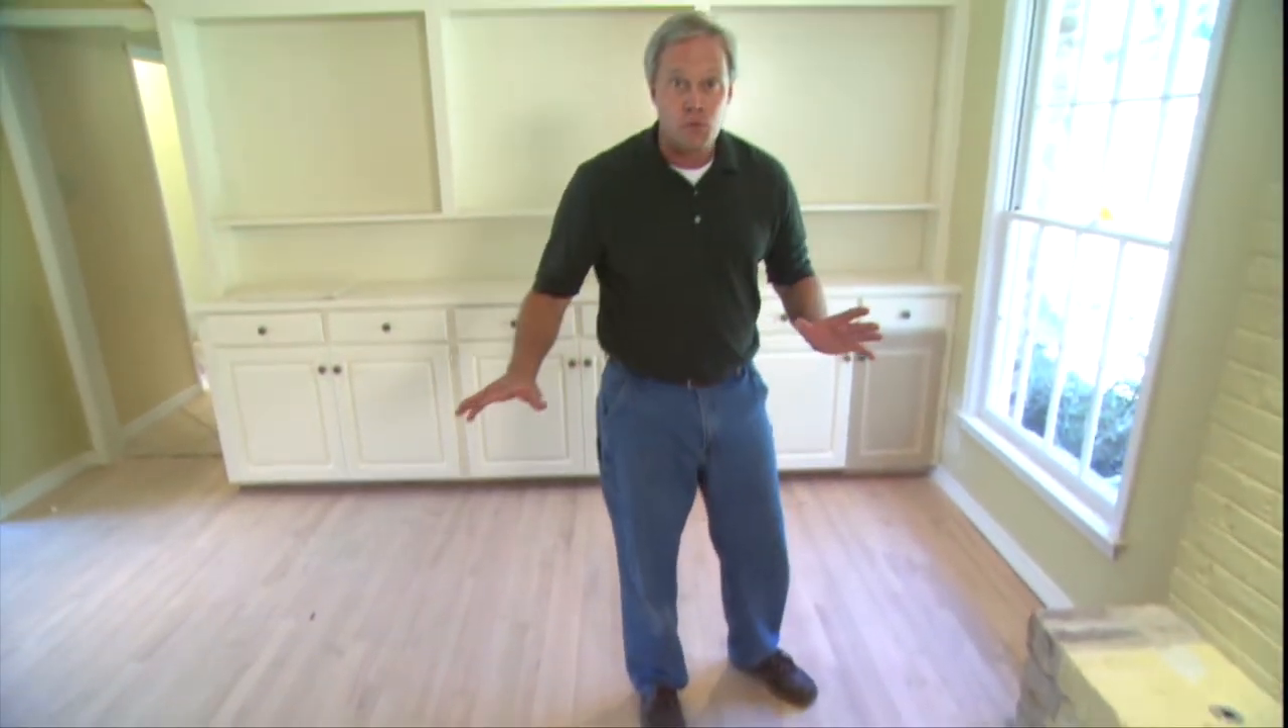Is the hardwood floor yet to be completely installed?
No.